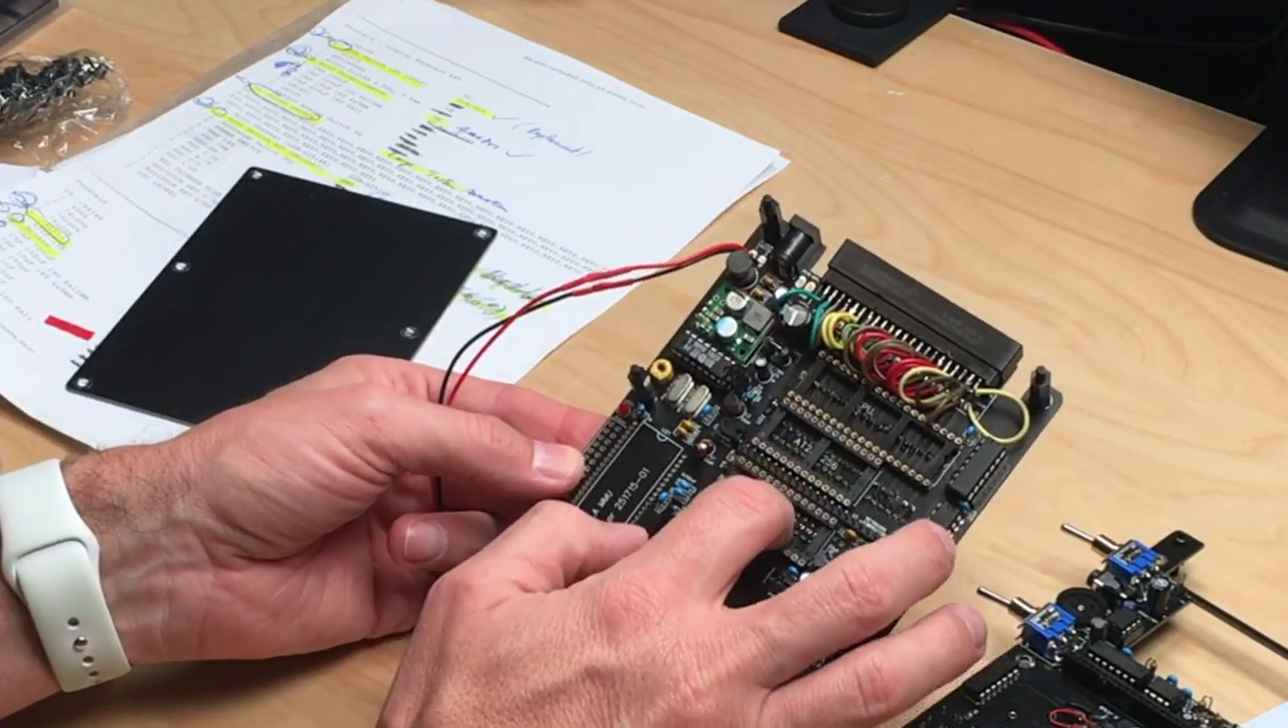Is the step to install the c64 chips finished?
No.